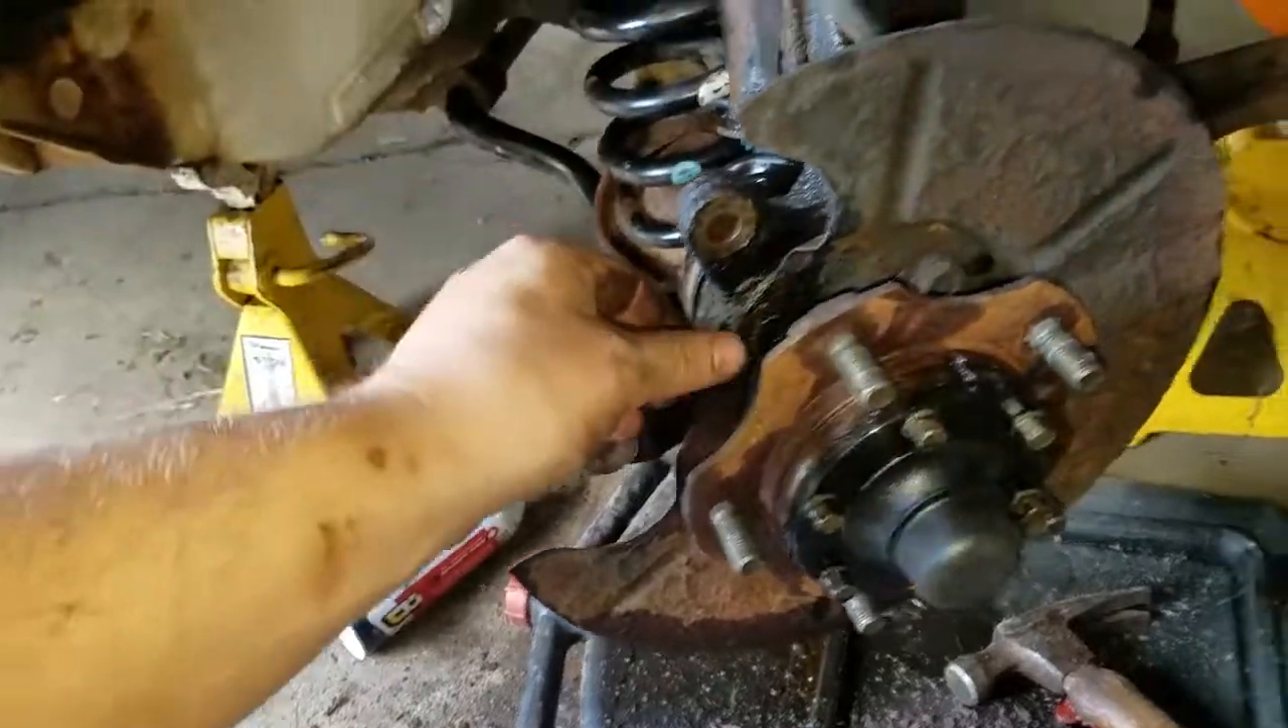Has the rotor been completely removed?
Yes.